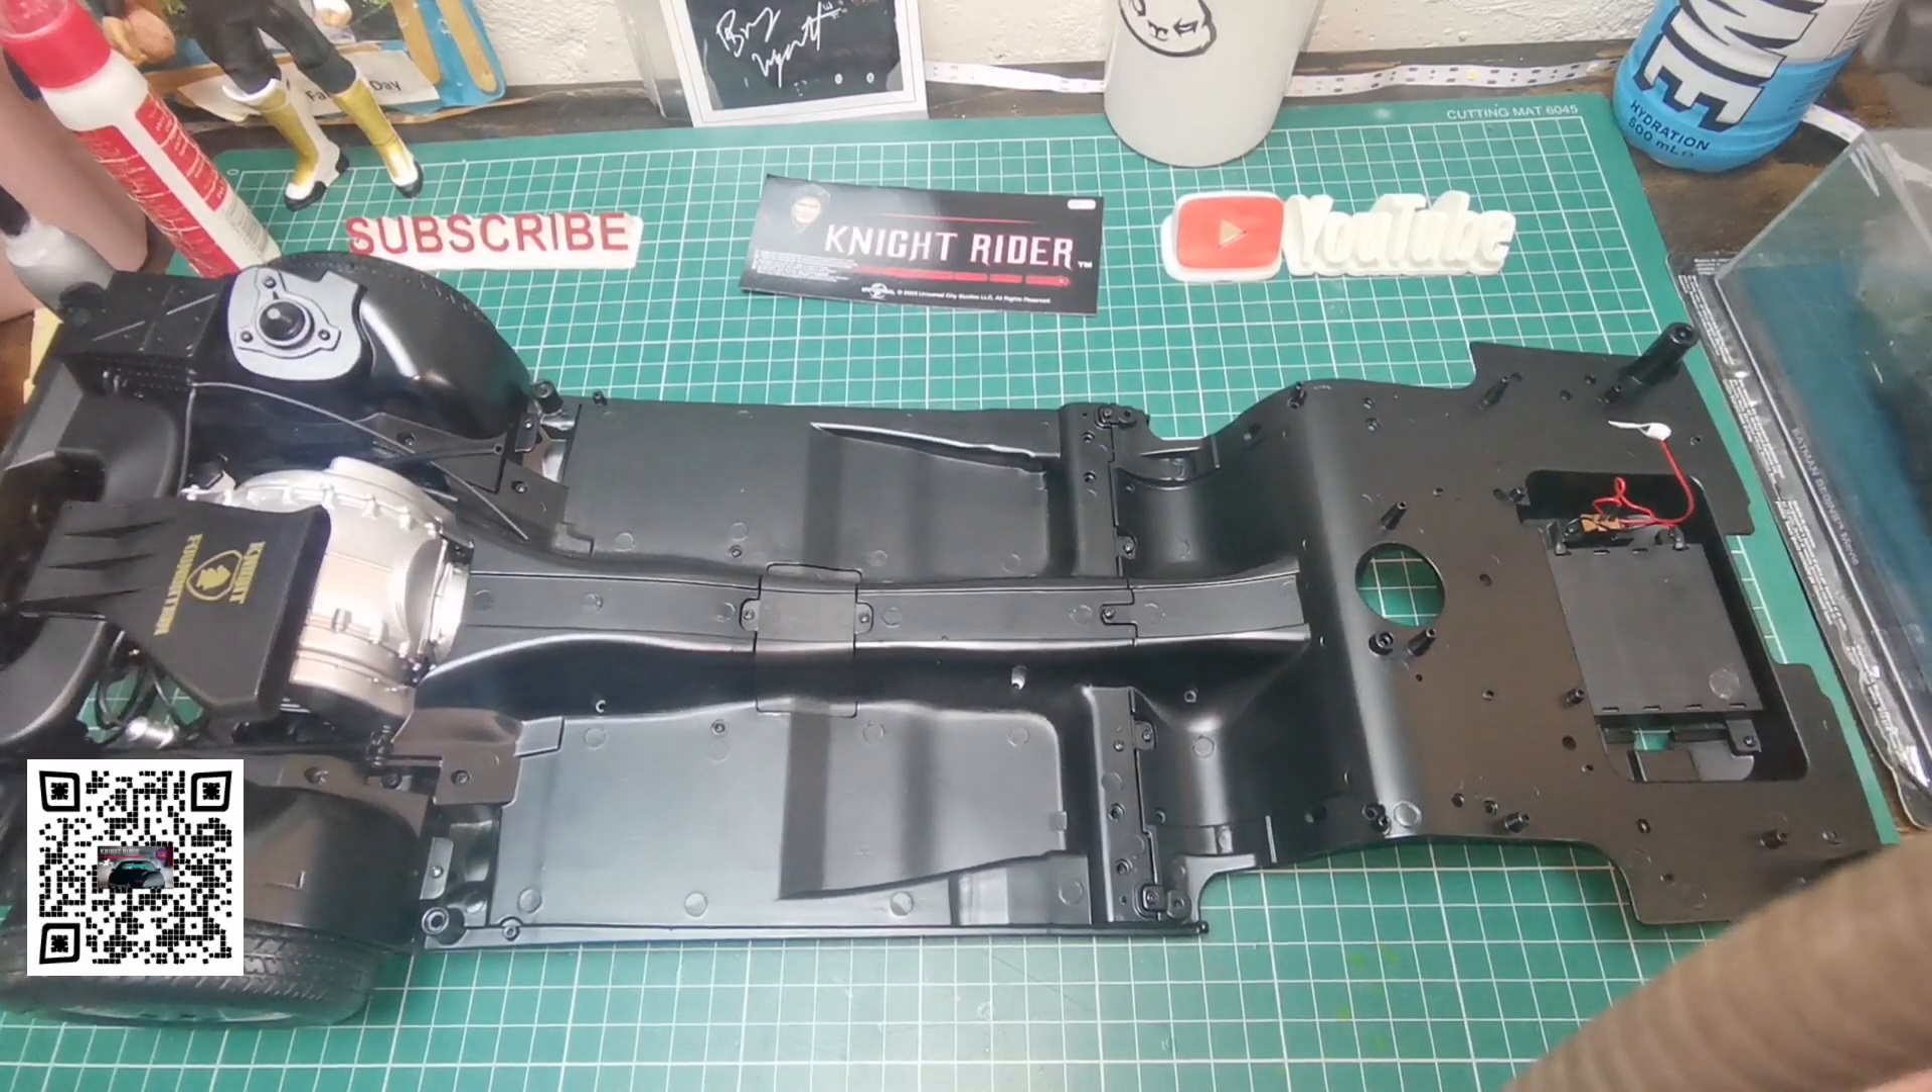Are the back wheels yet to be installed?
Yes.